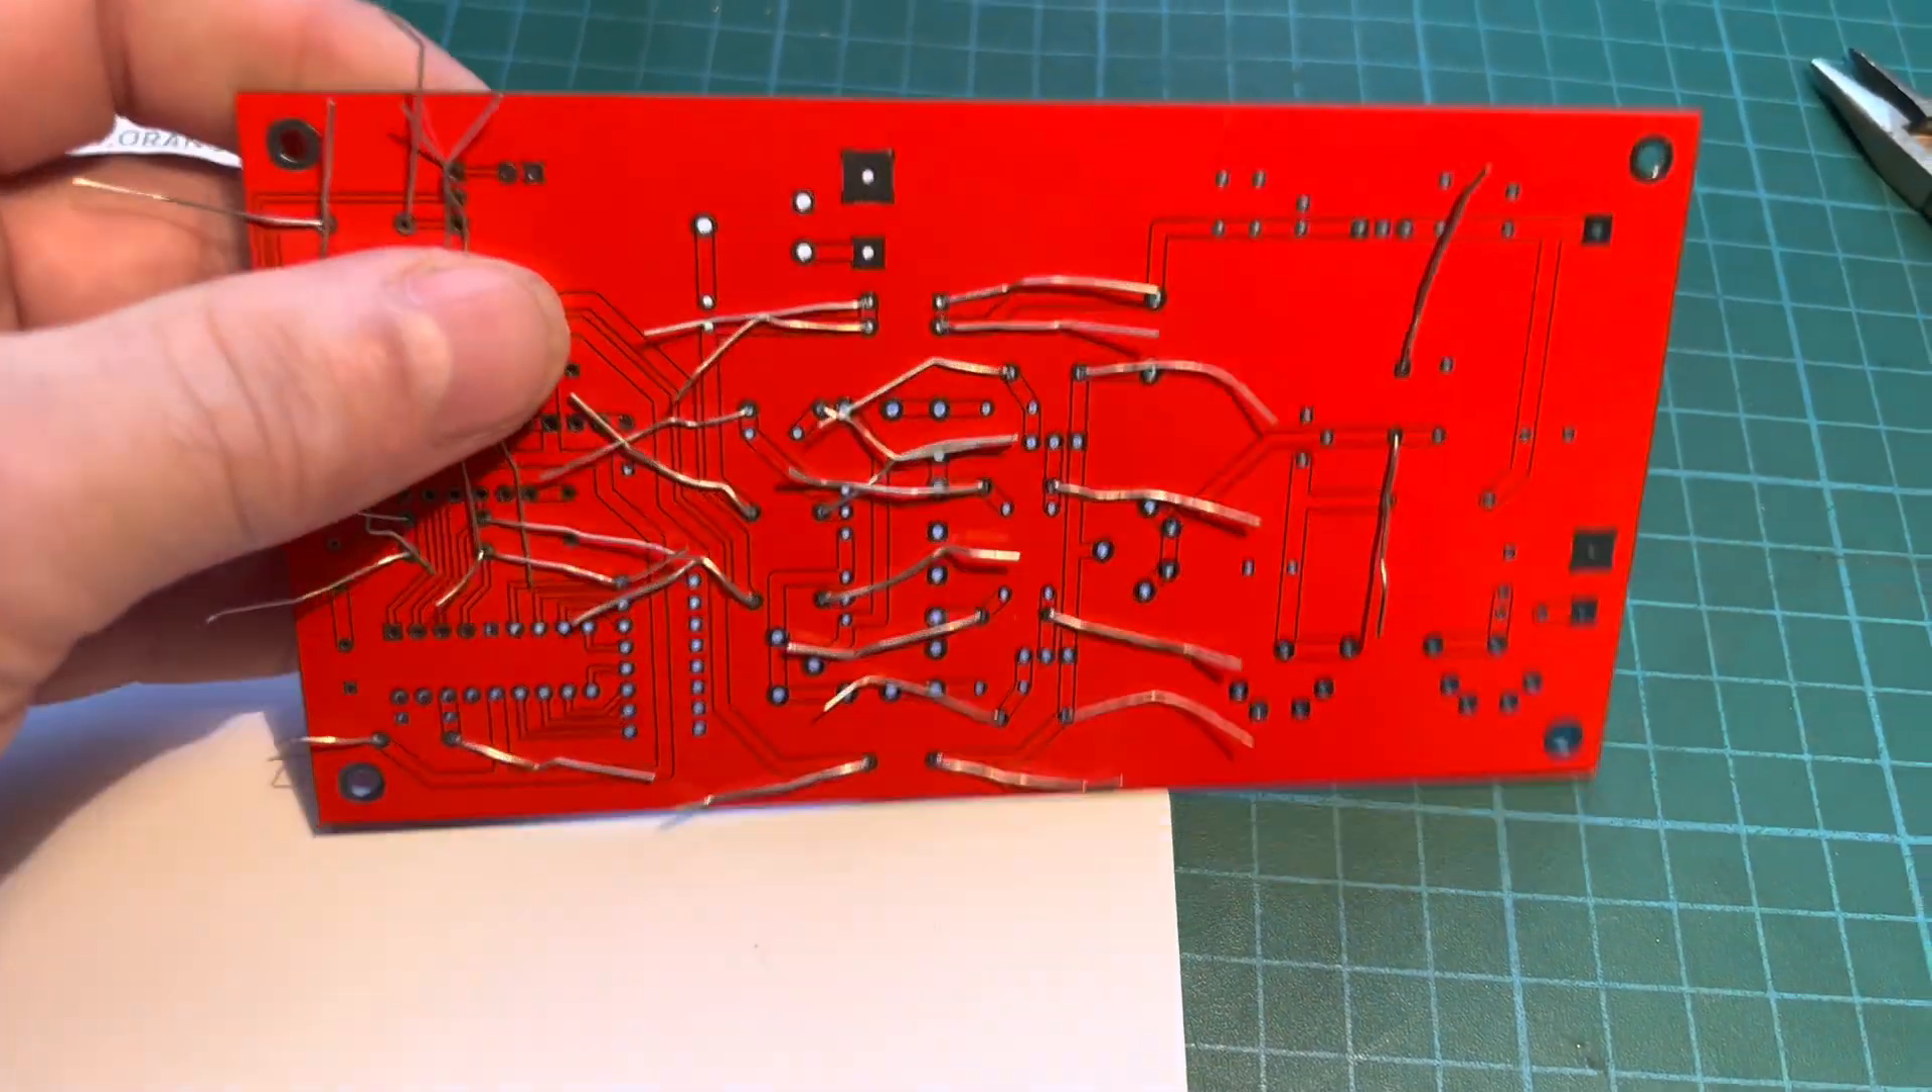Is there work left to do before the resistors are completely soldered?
Yes.